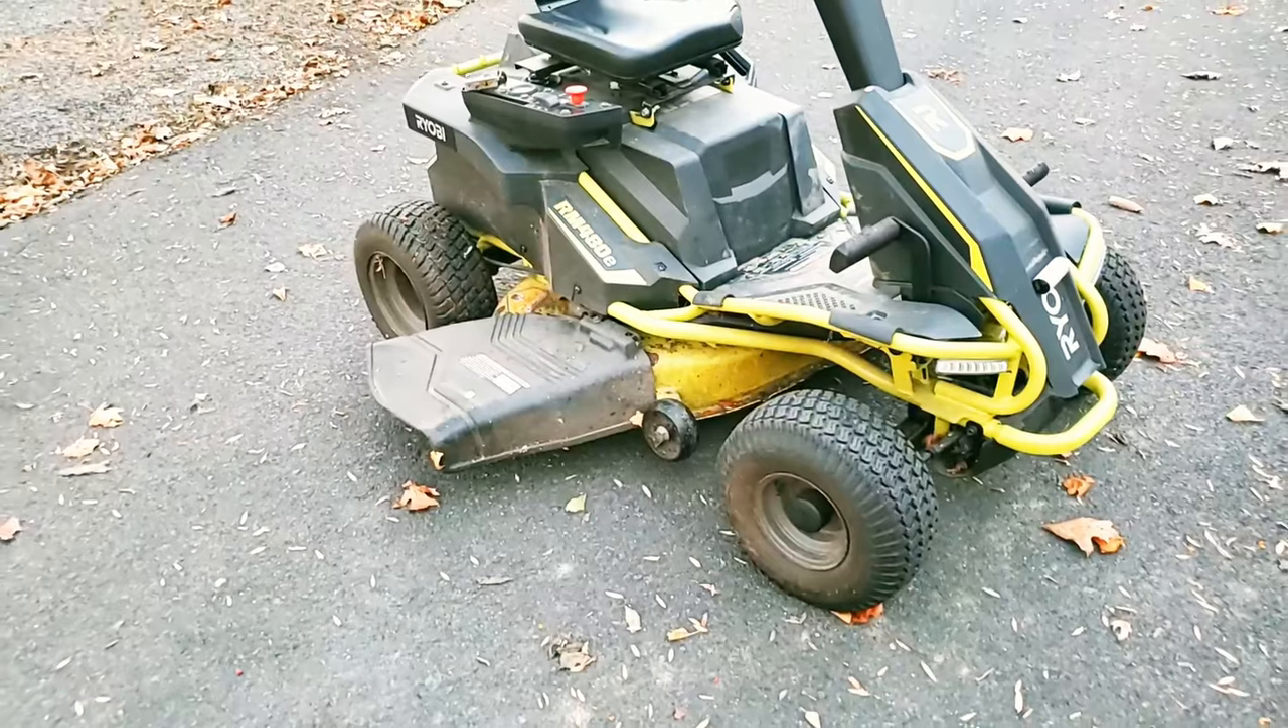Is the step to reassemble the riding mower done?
Yes.